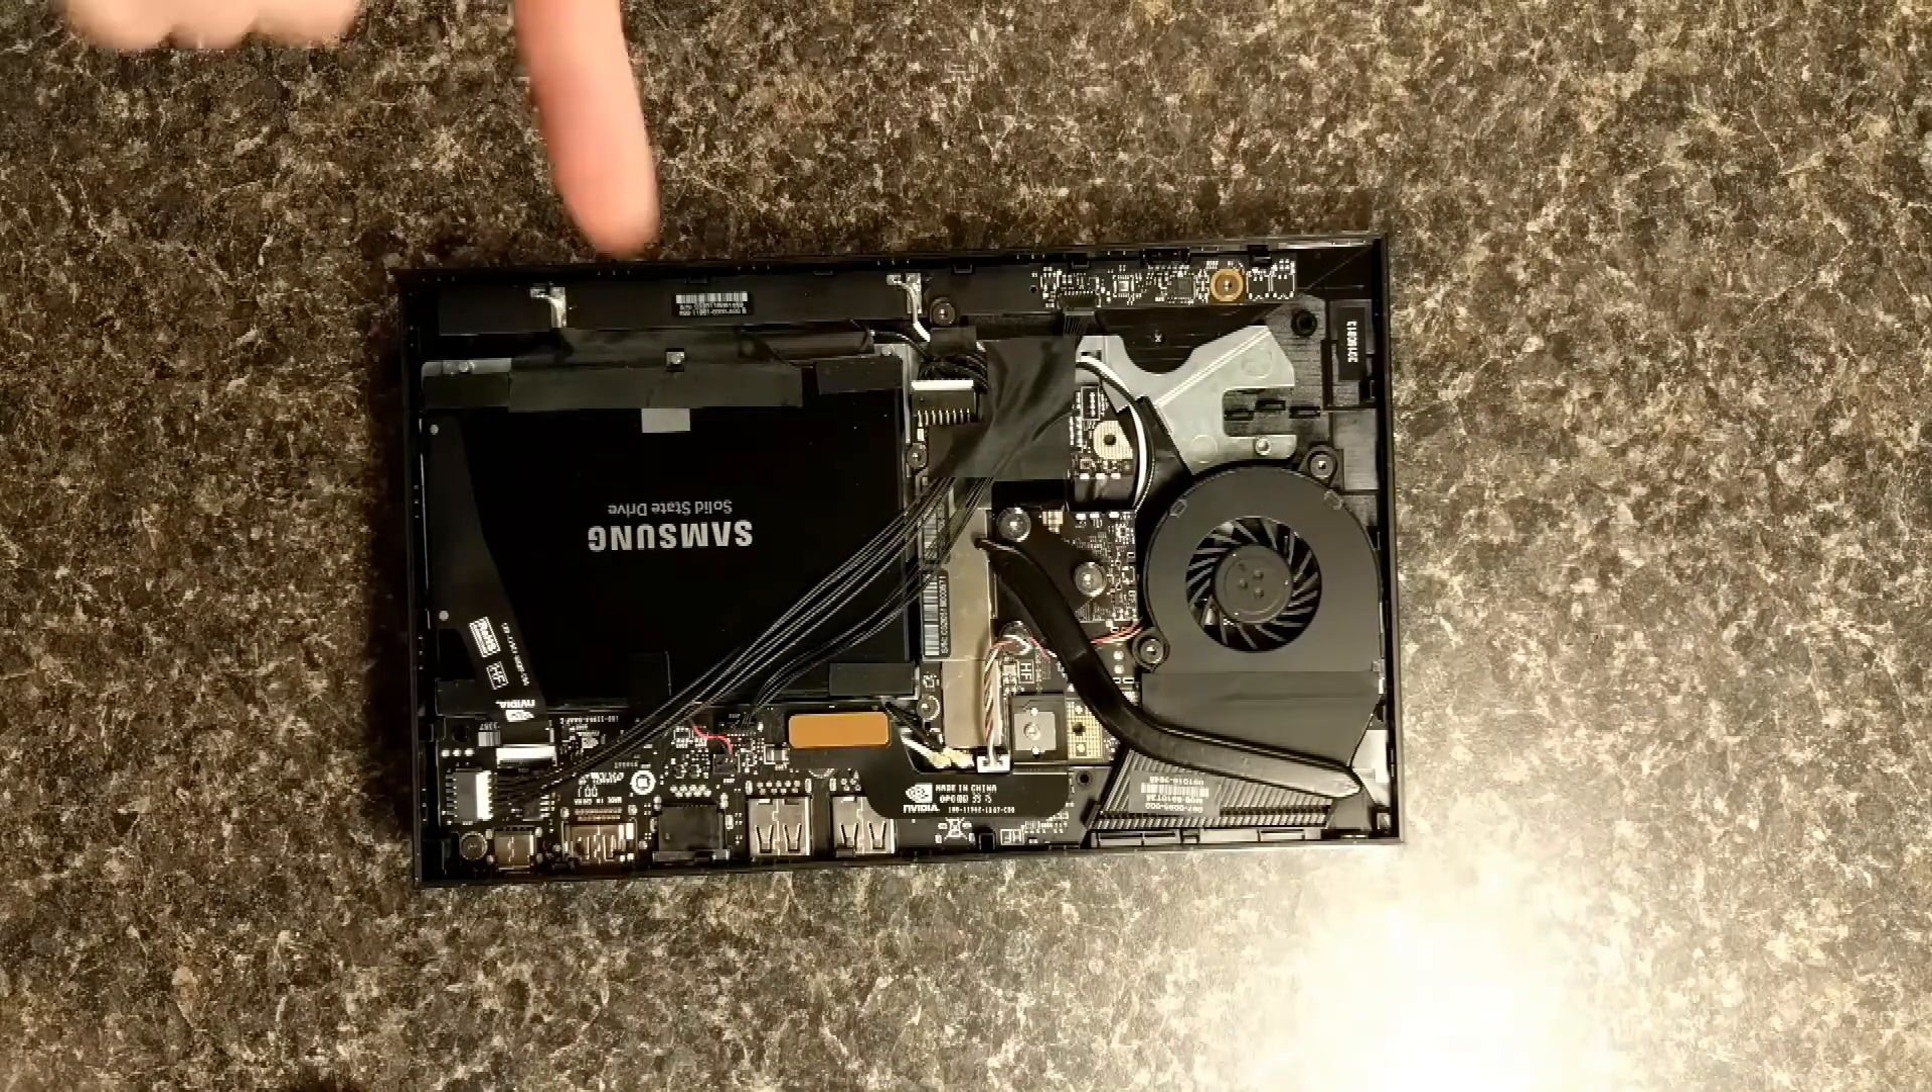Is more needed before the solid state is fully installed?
No.